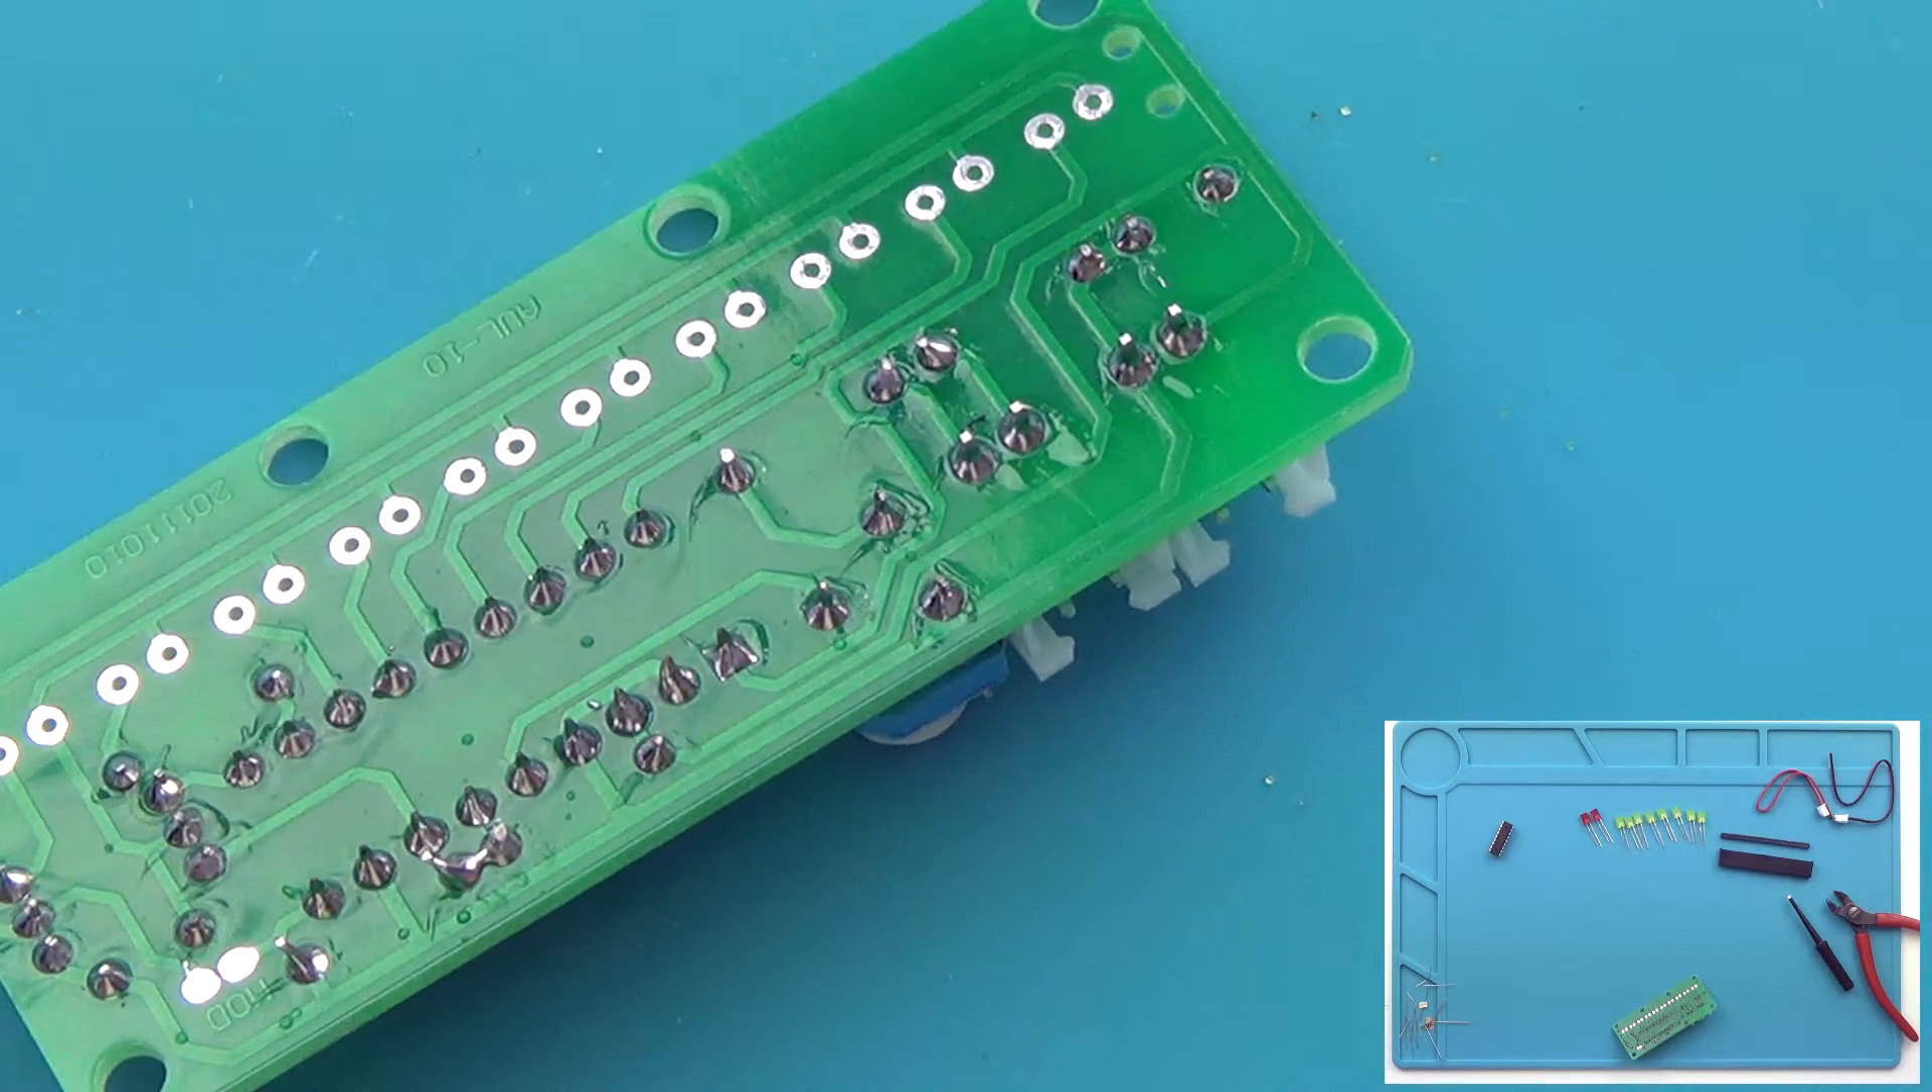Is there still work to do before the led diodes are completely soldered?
Yes.